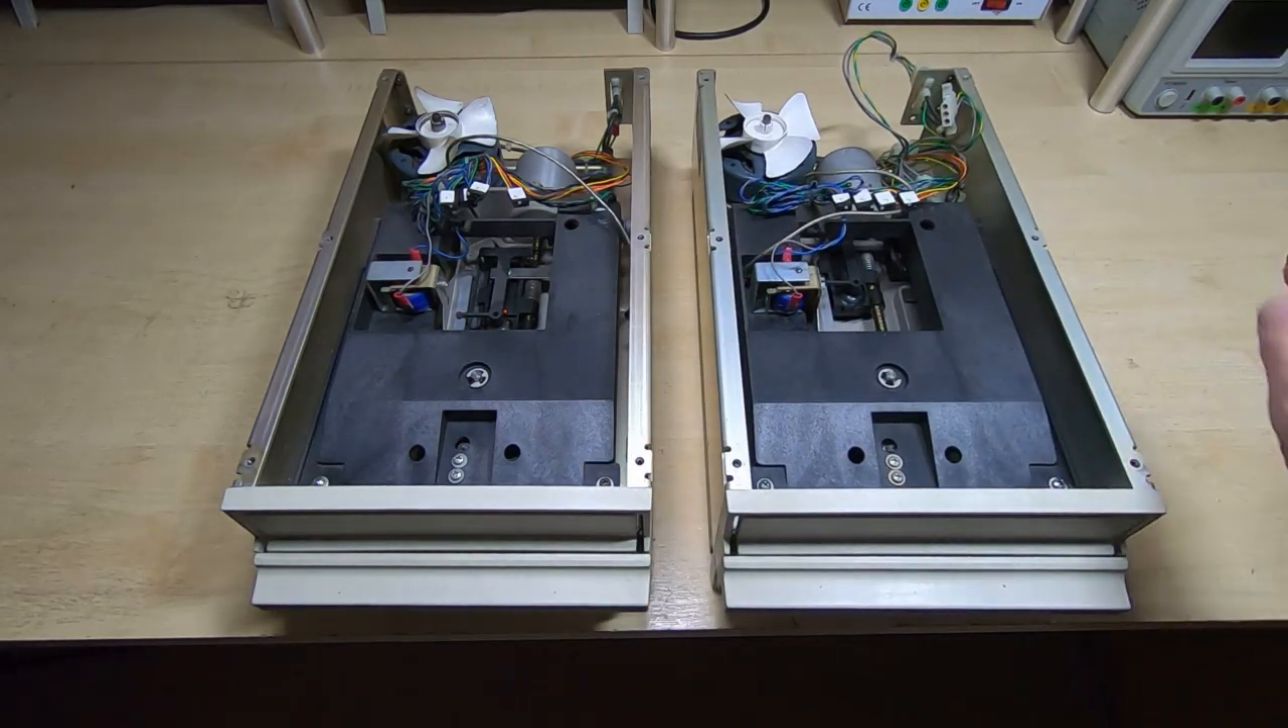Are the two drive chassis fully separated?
Yes.